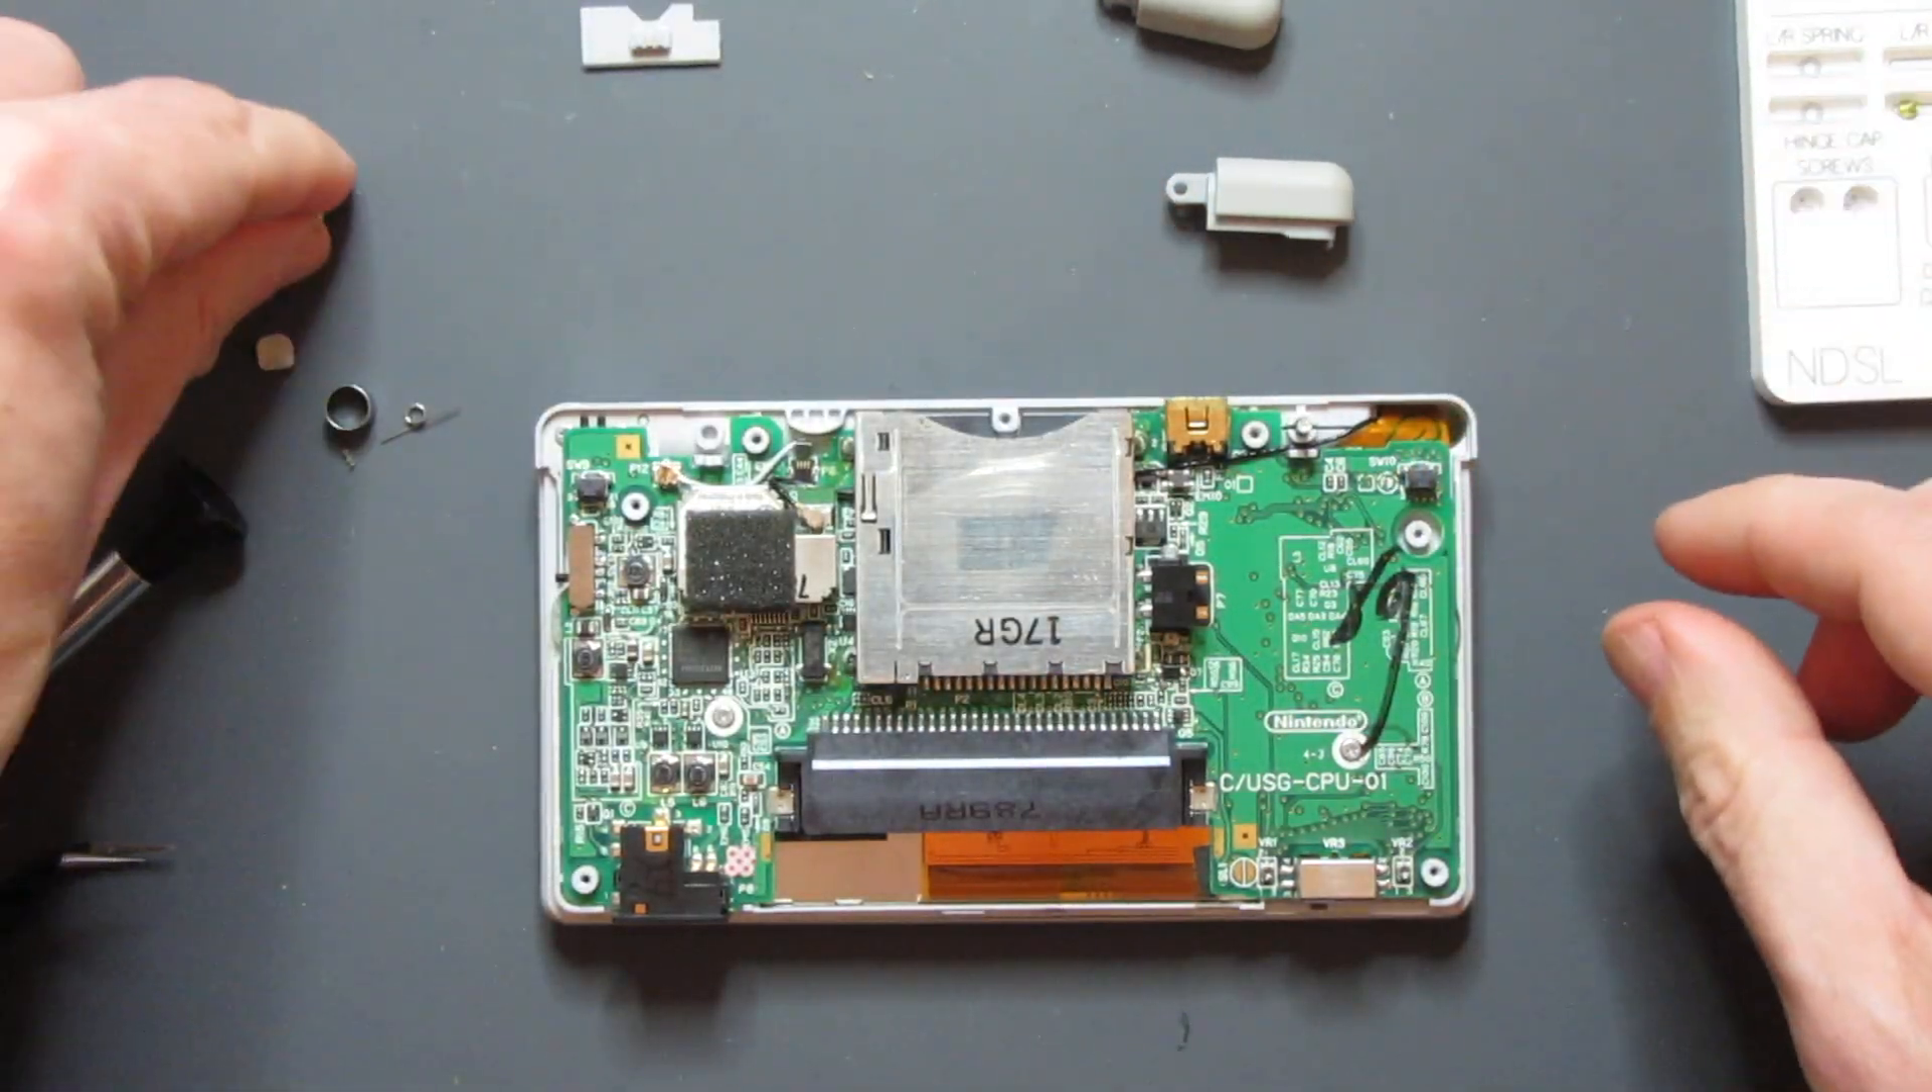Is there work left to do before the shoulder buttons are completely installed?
Yes.